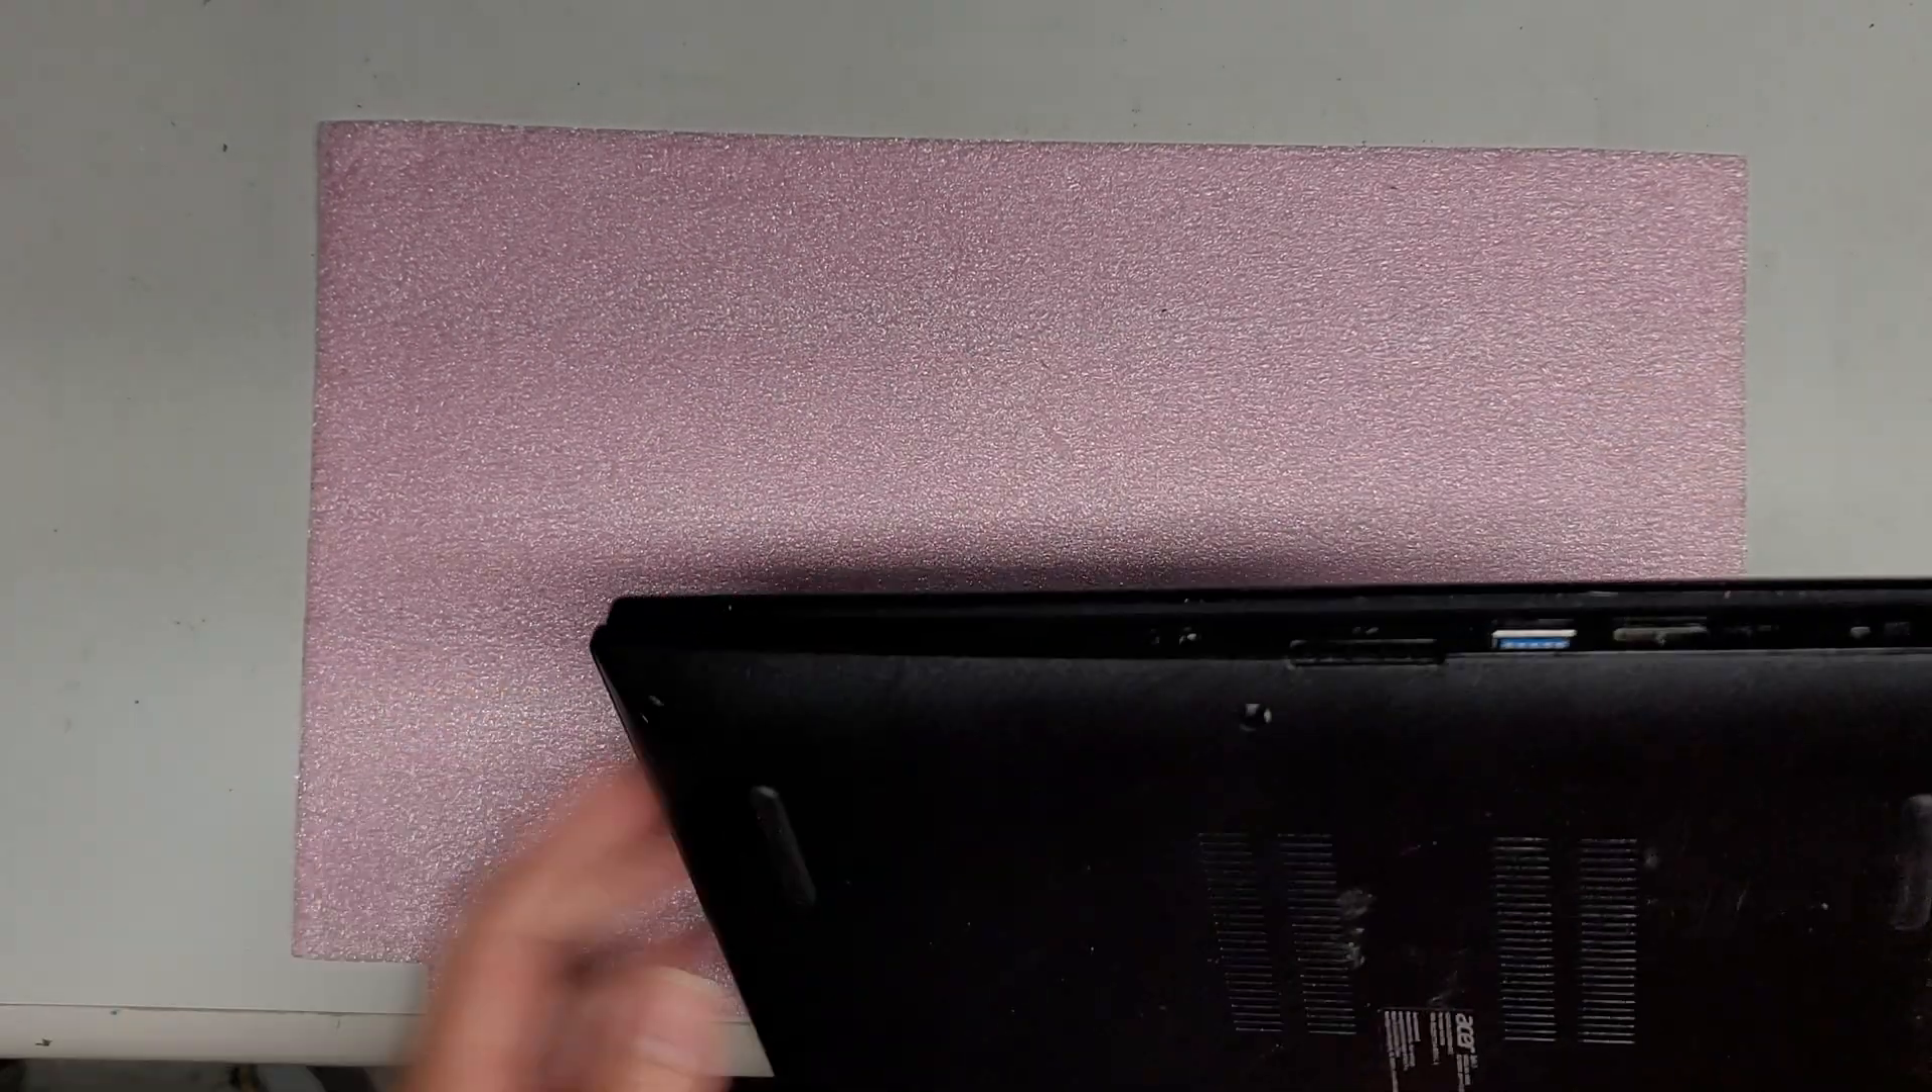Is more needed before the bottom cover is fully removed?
Yes.